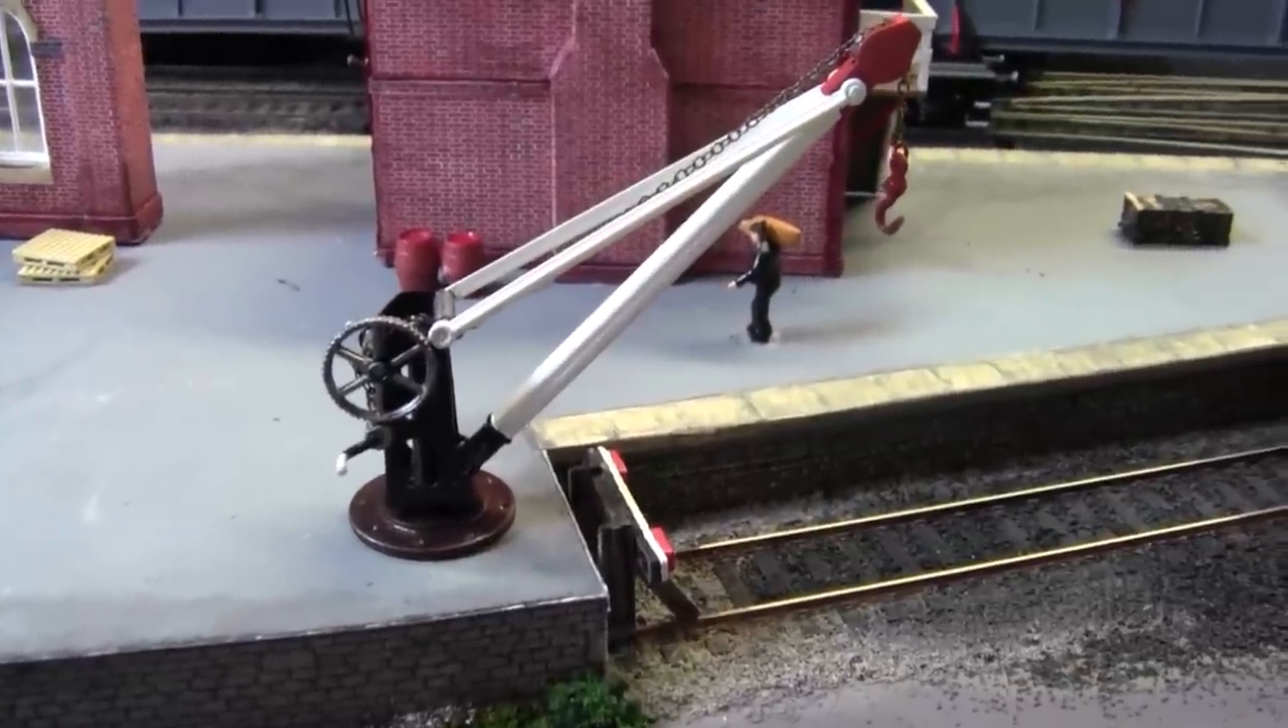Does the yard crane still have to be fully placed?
No.